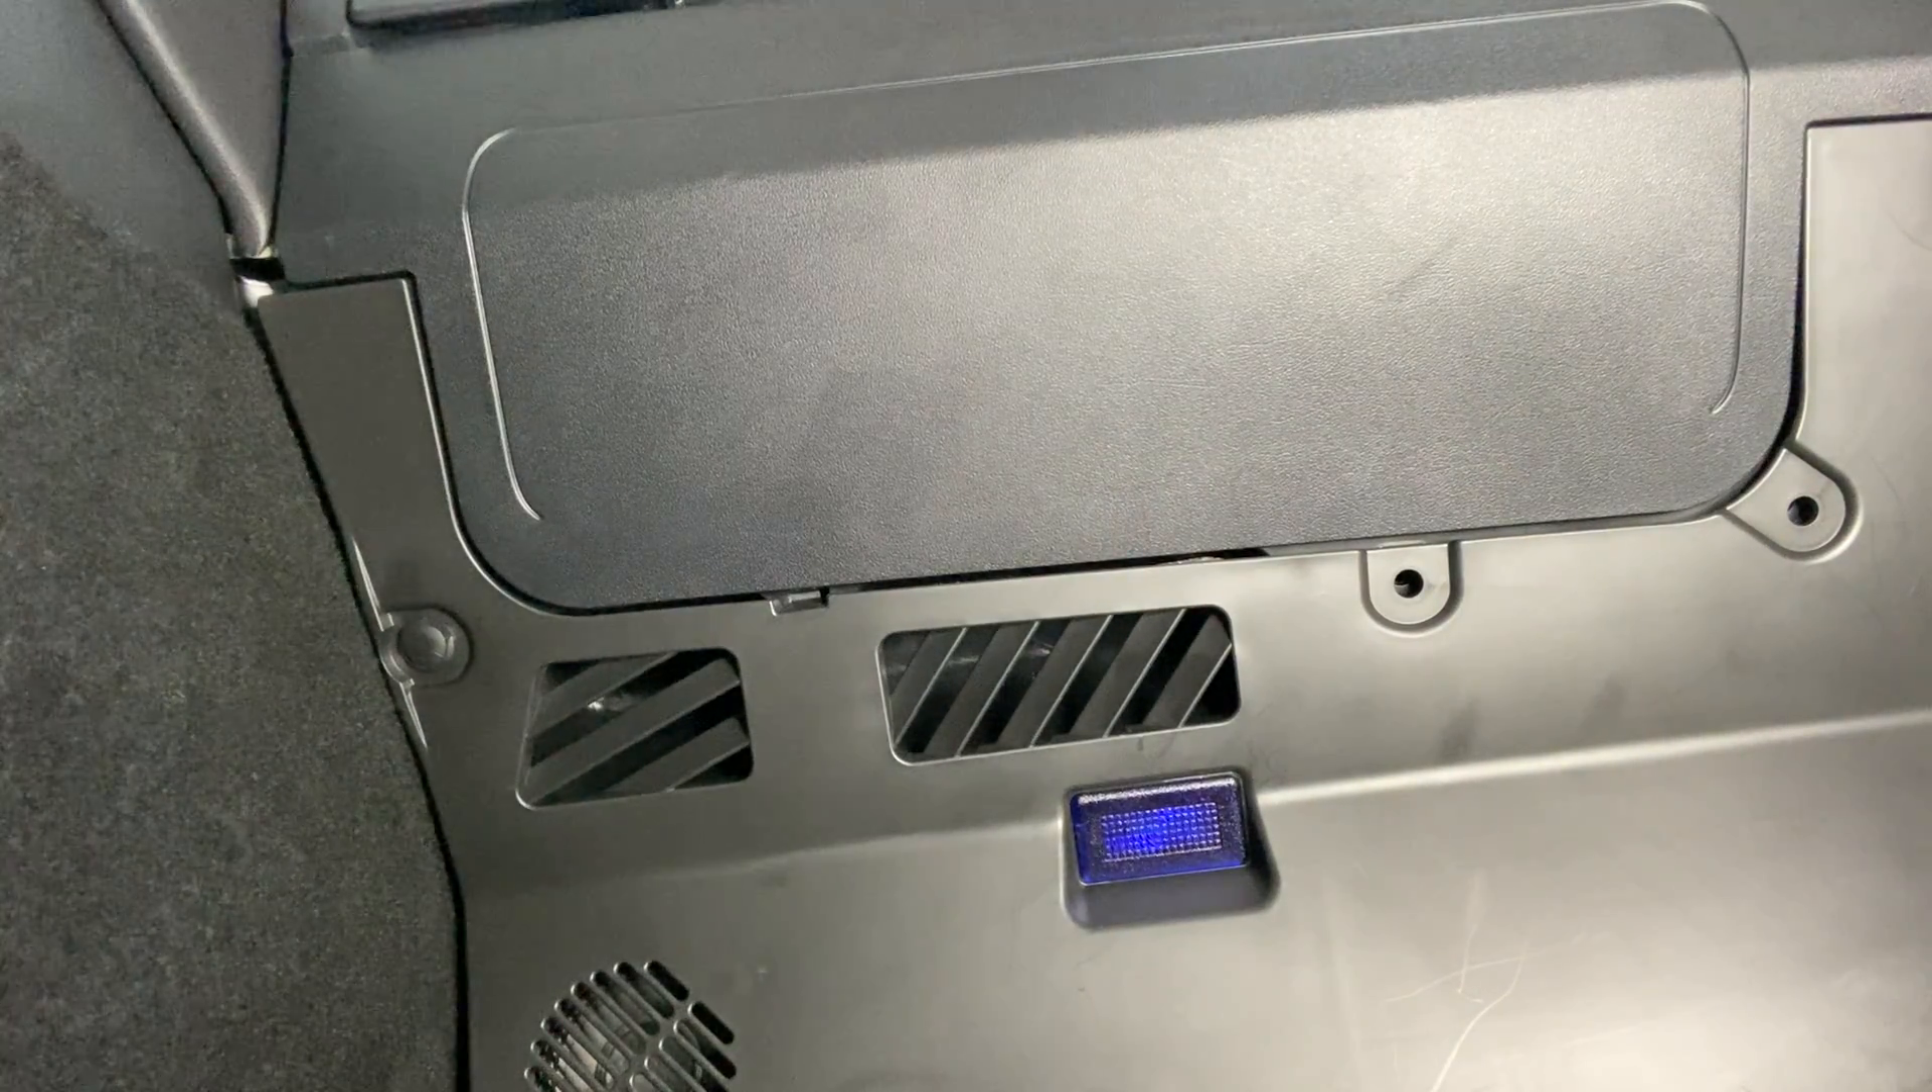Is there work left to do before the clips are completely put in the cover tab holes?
Yes.